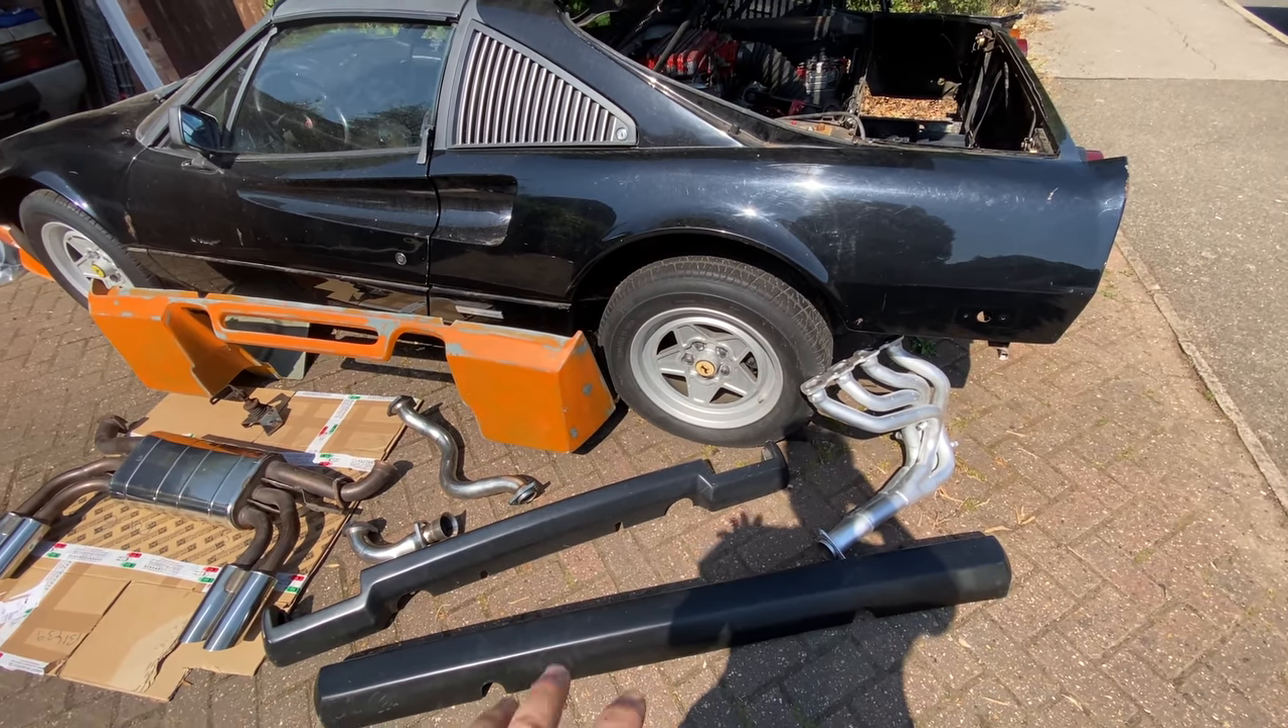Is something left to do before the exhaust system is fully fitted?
Yes.